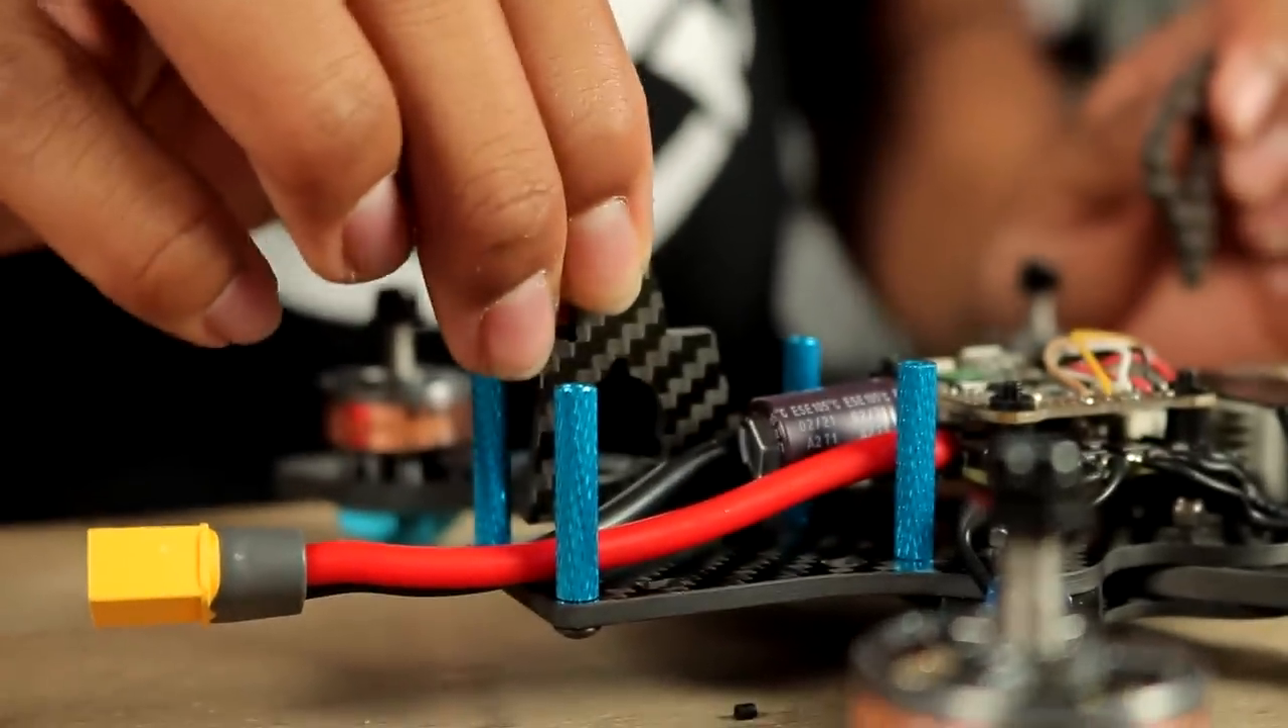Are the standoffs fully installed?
Yes.